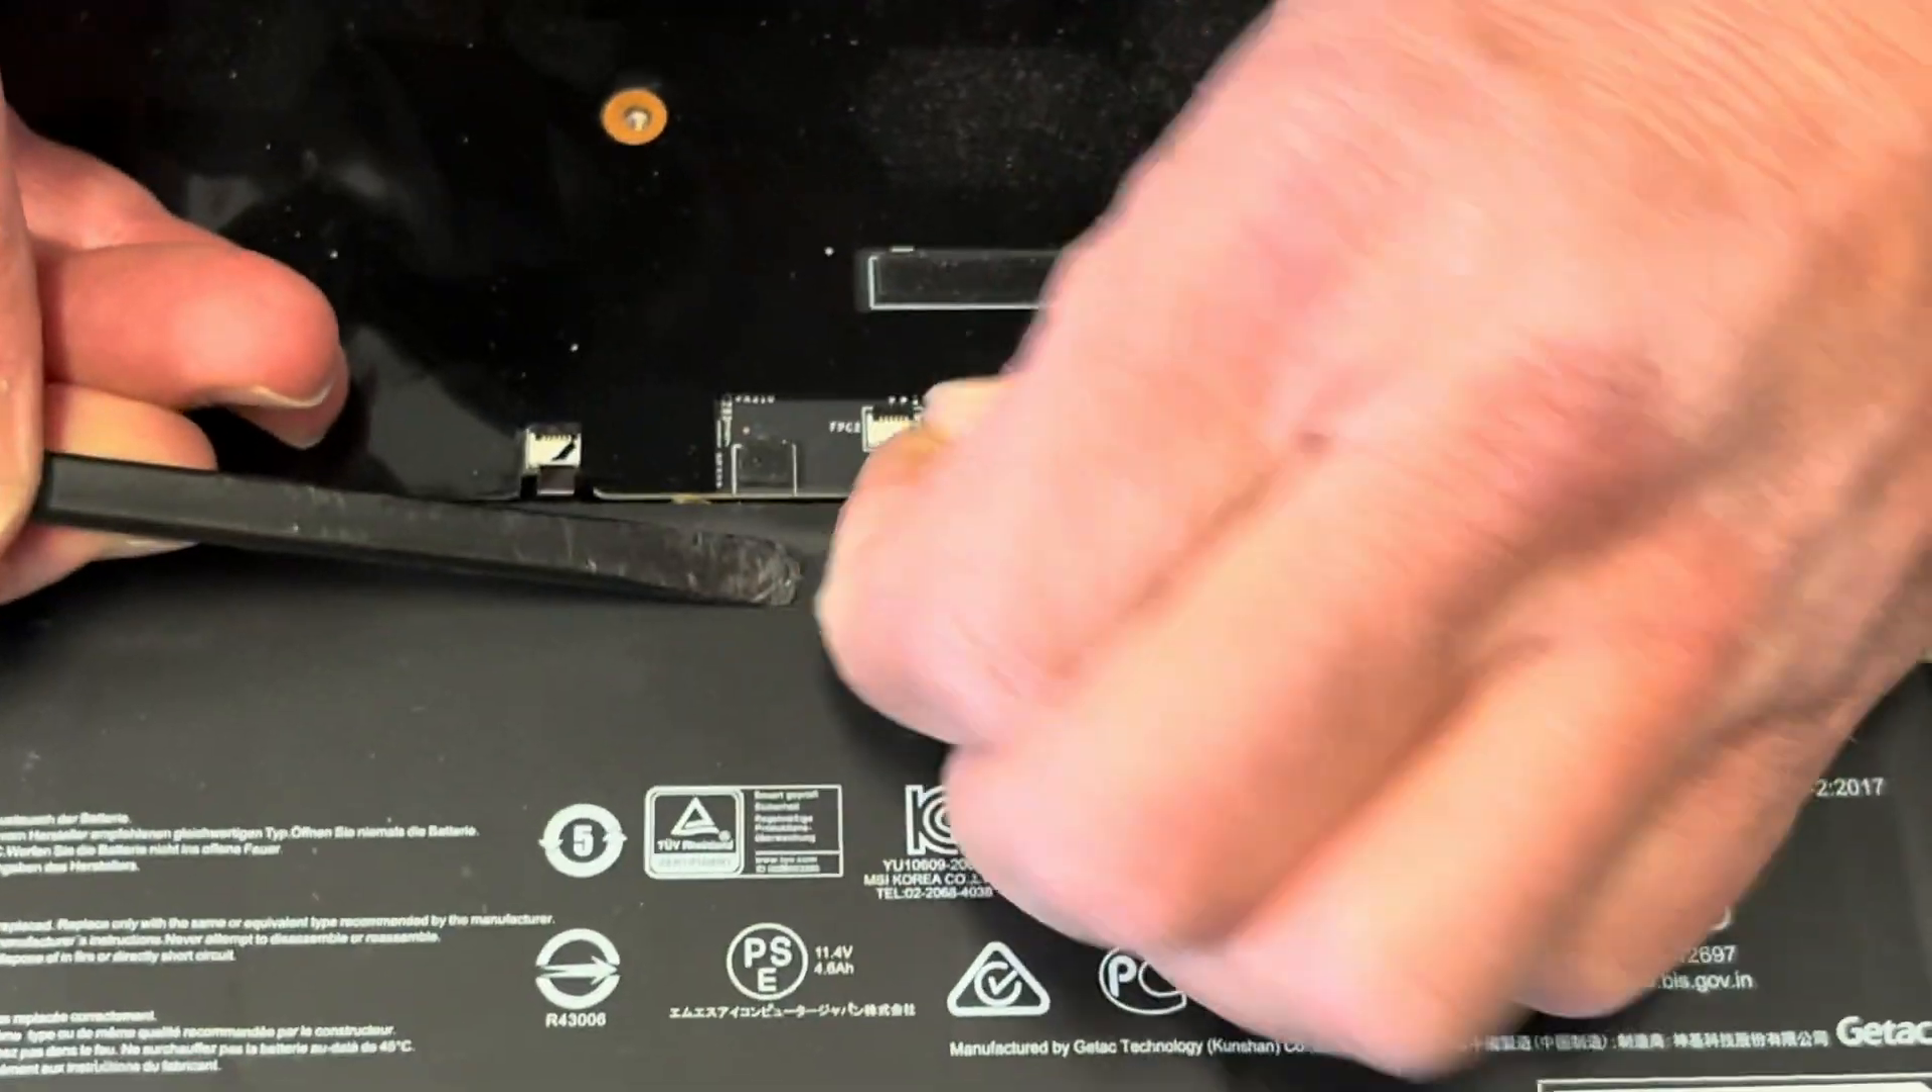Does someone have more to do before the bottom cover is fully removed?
No.